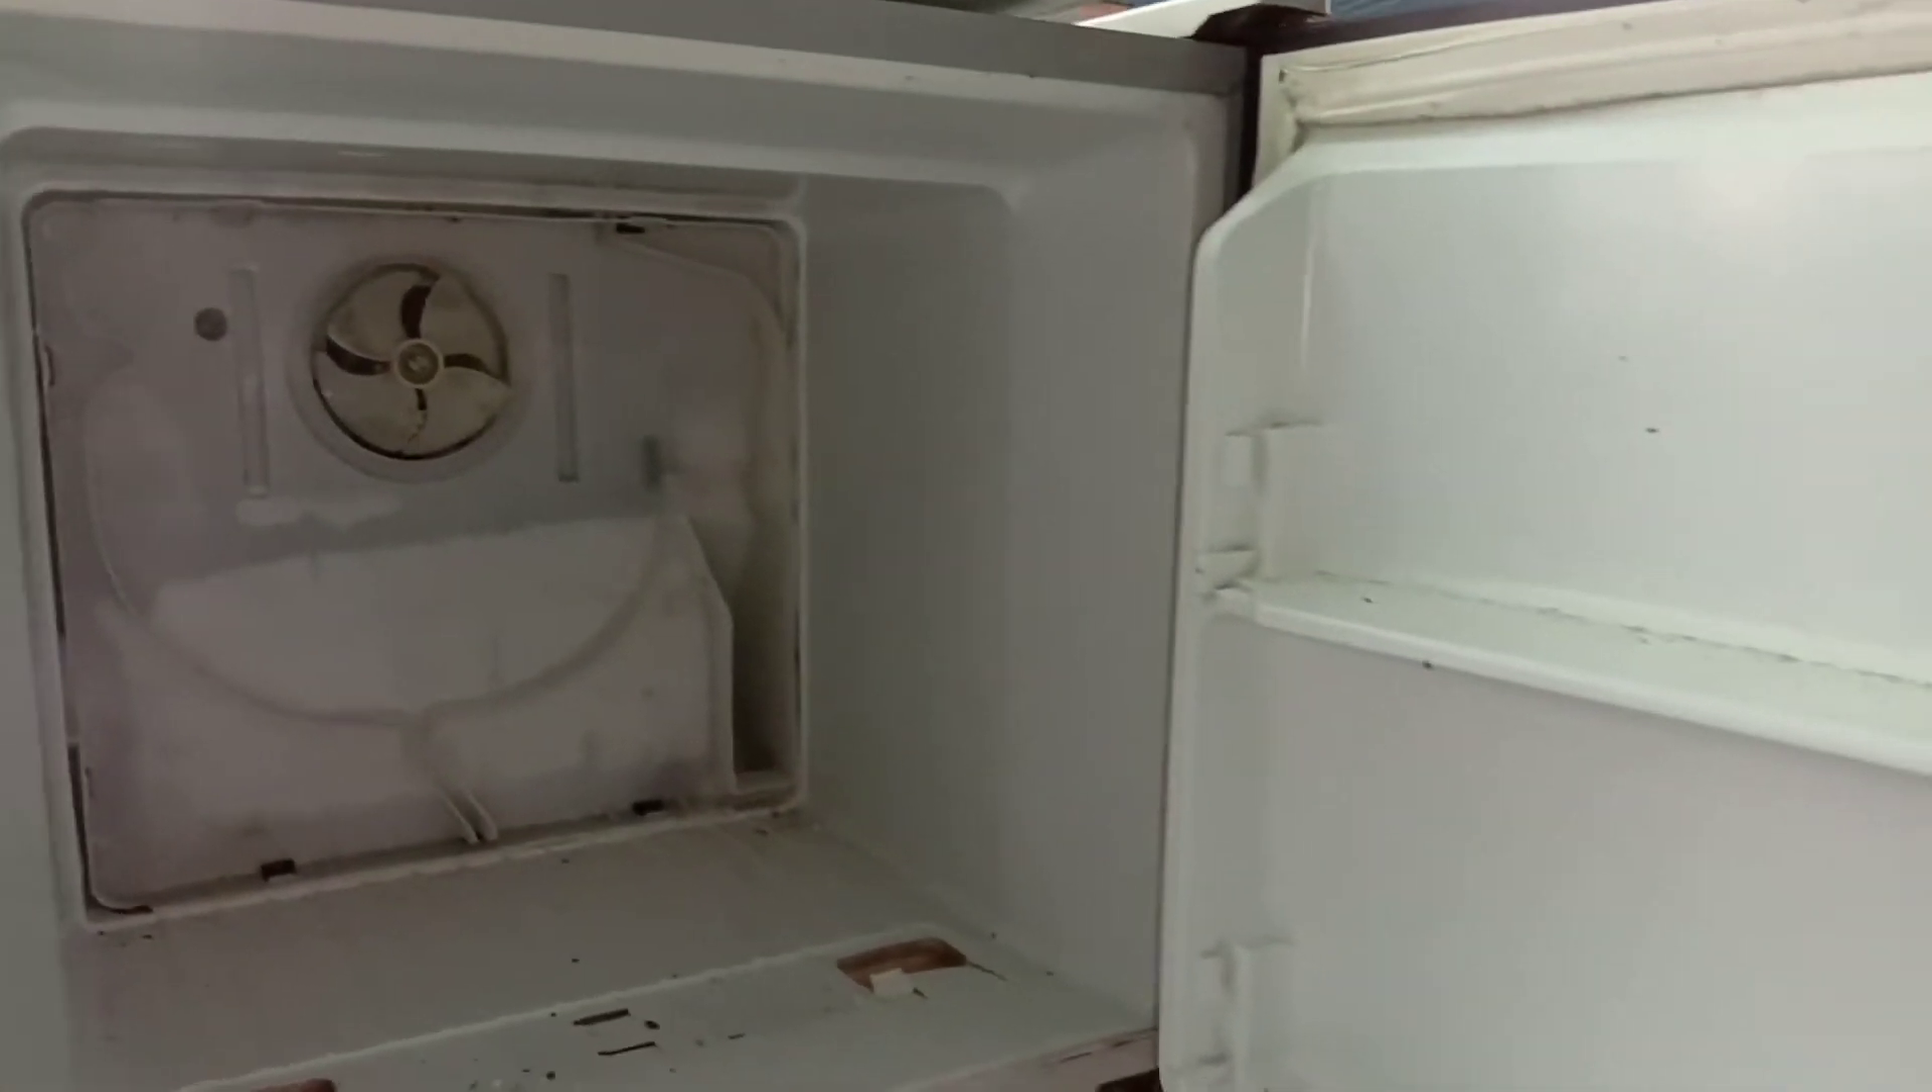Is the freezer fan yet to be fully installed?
No.